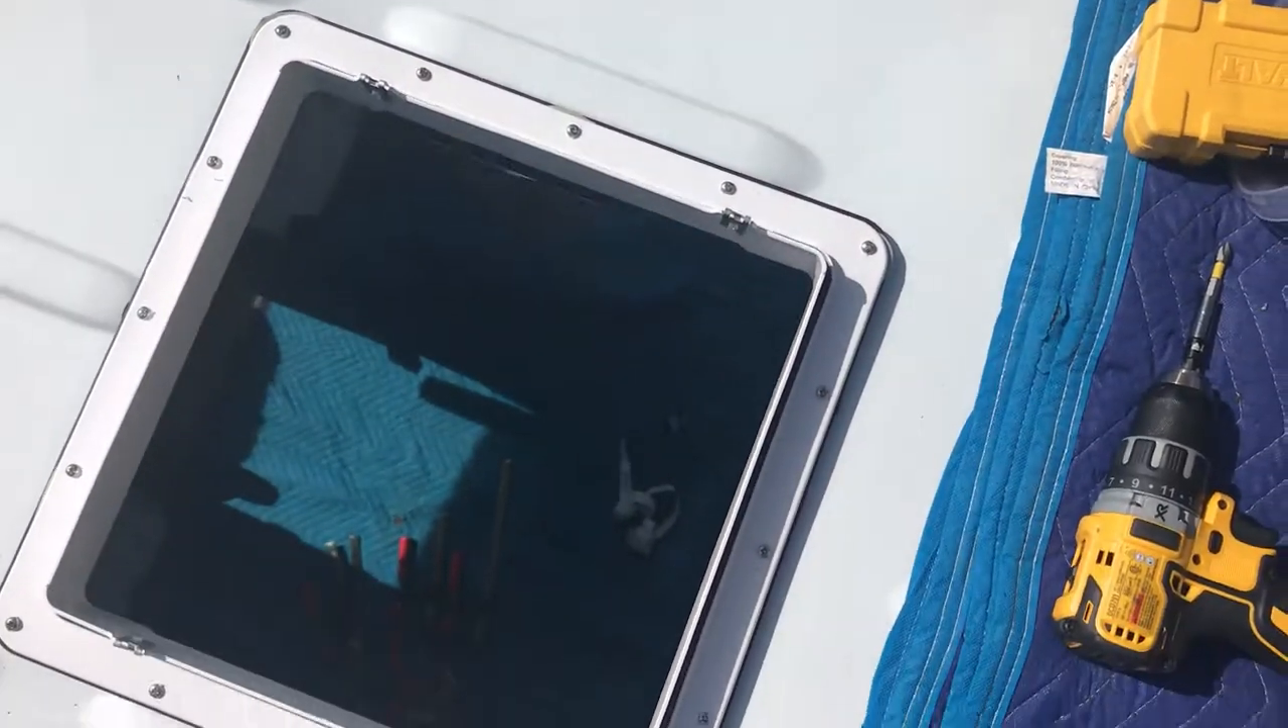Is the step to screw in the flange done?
Yes.